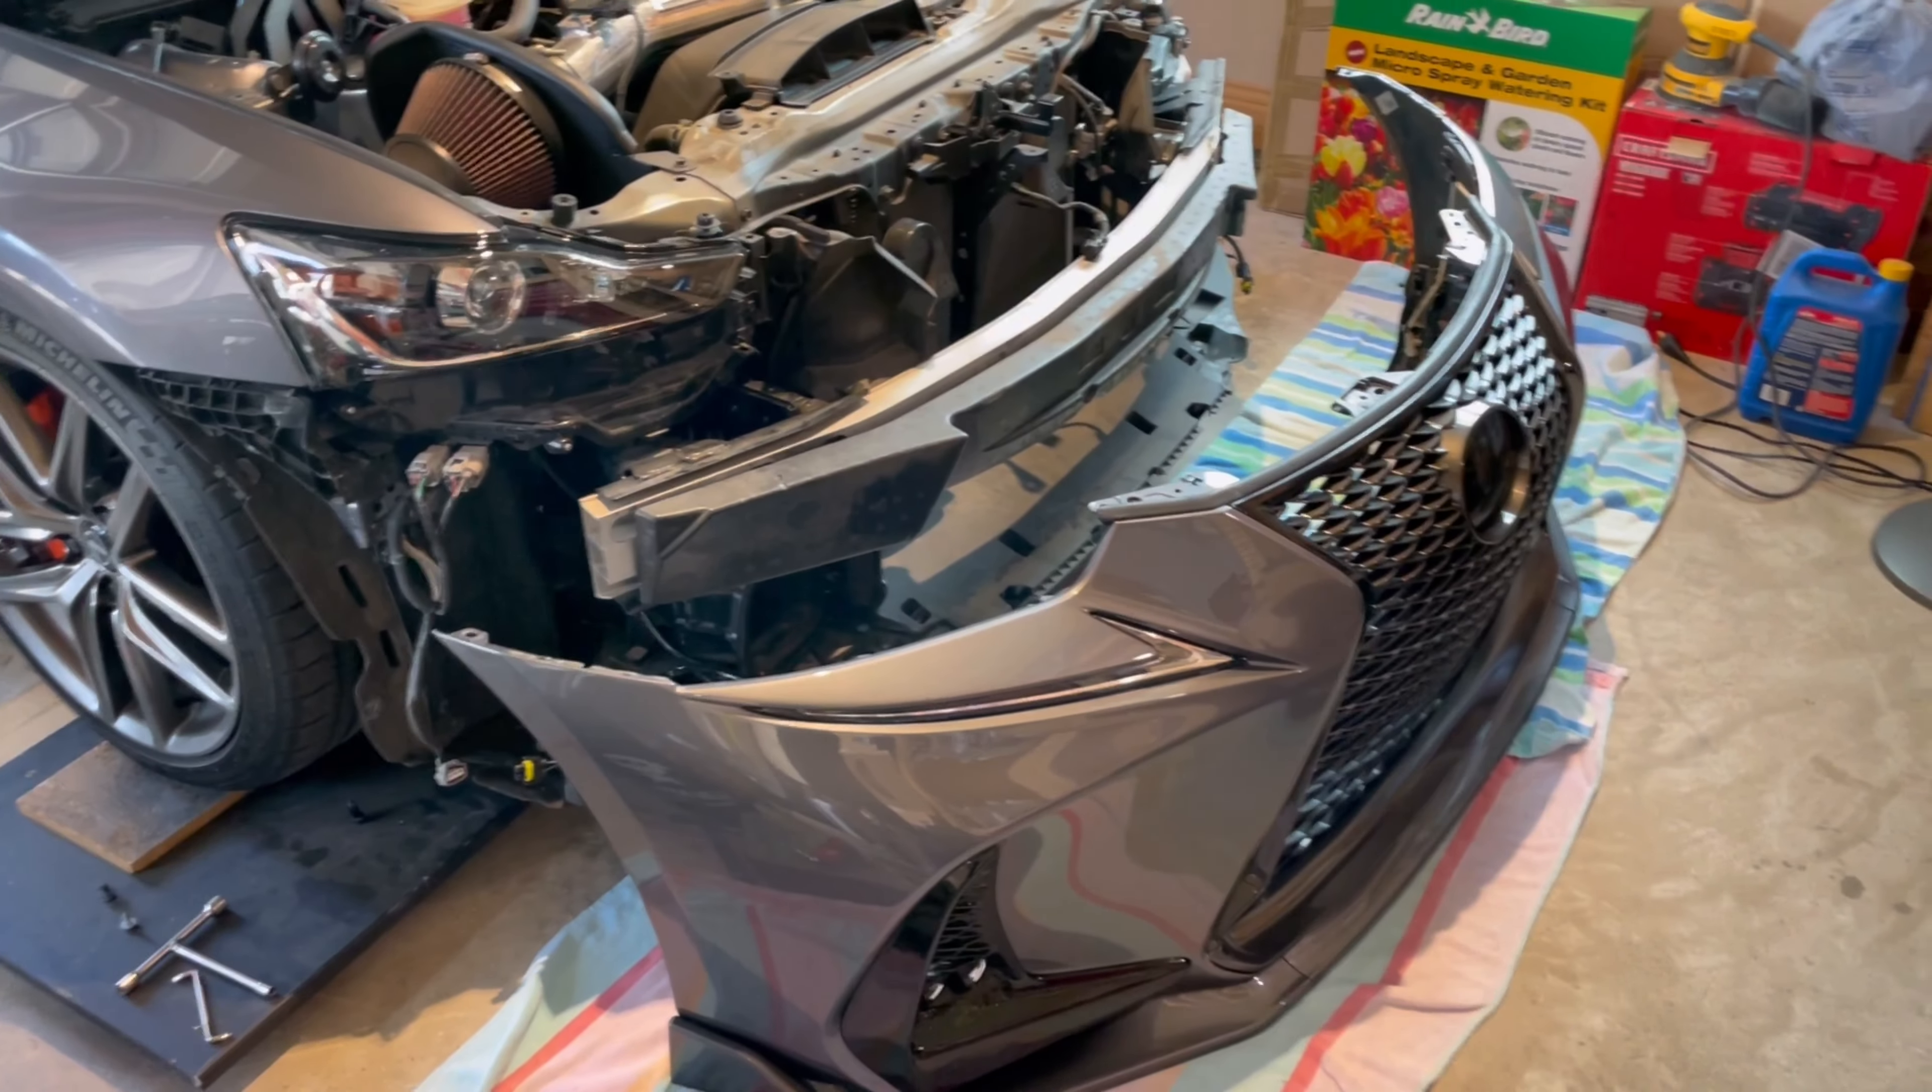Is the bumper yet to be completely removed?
No.